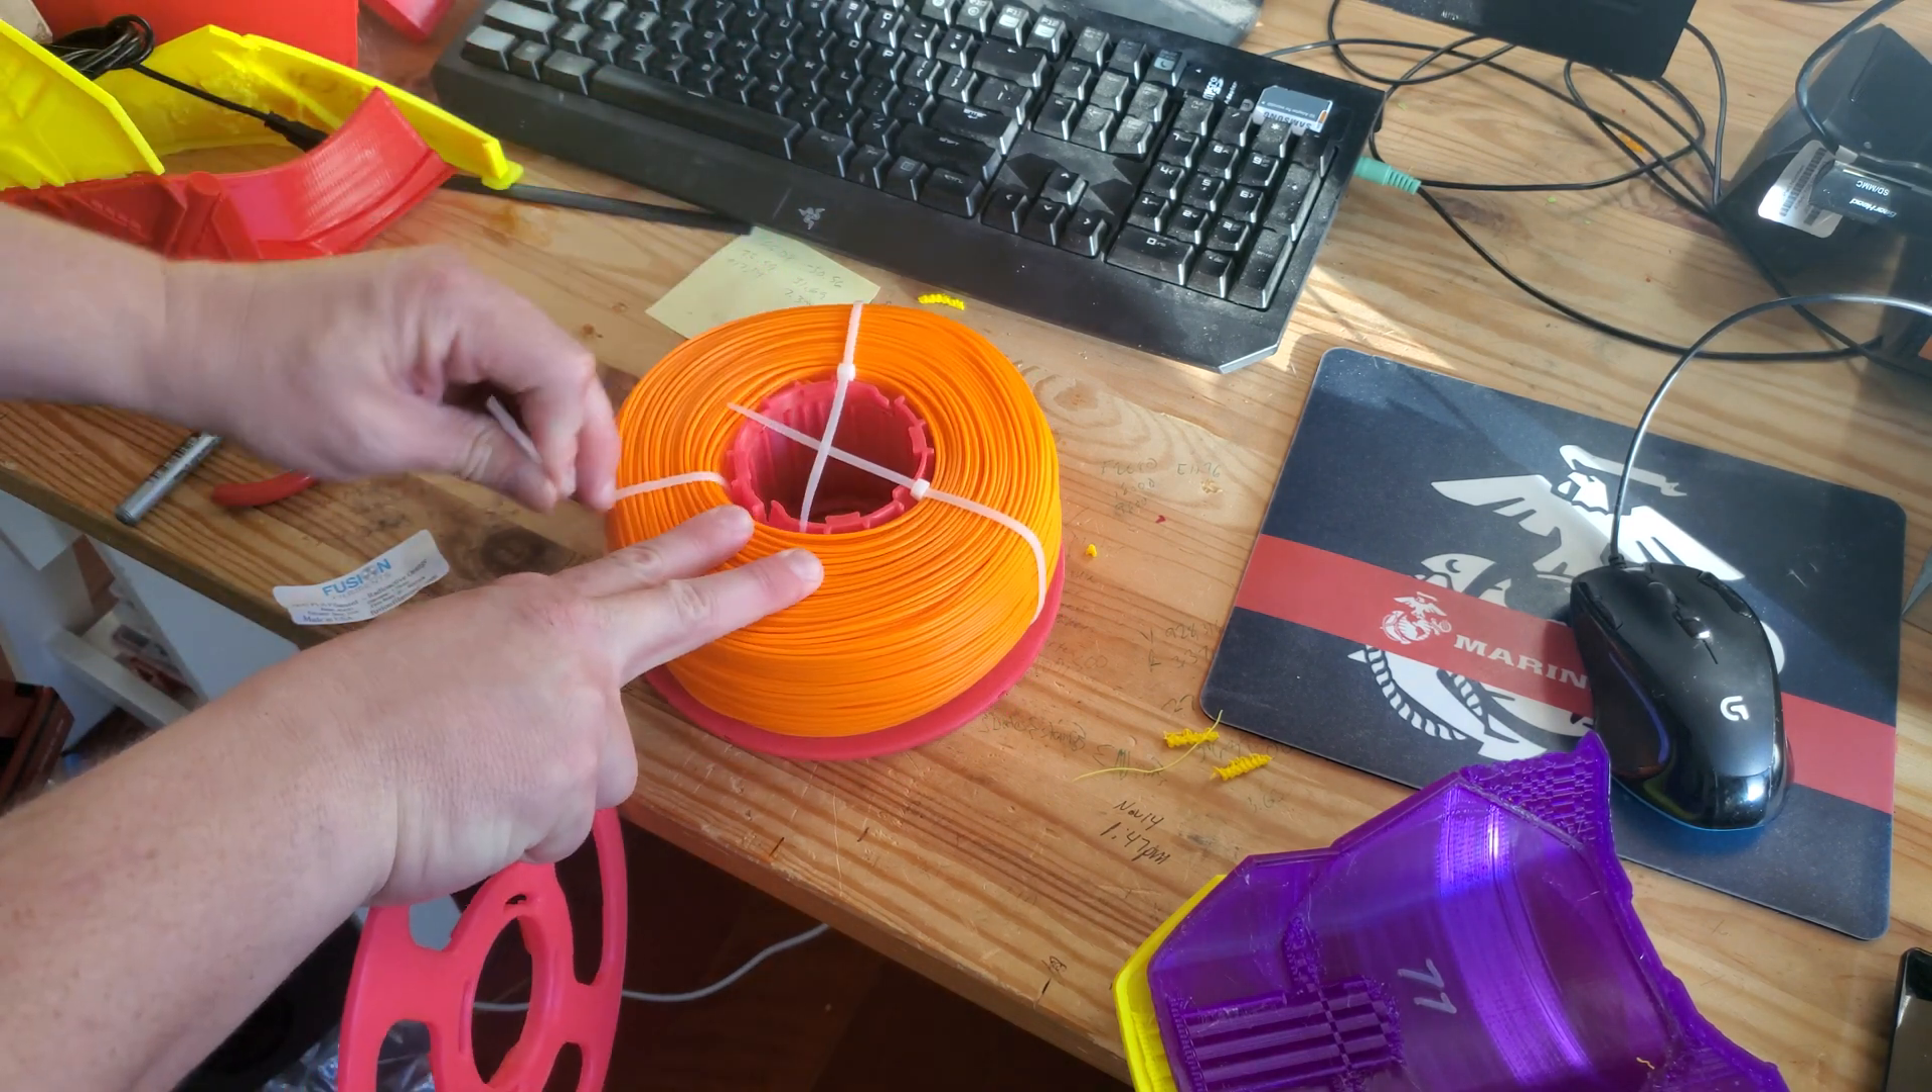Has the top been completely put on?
No.